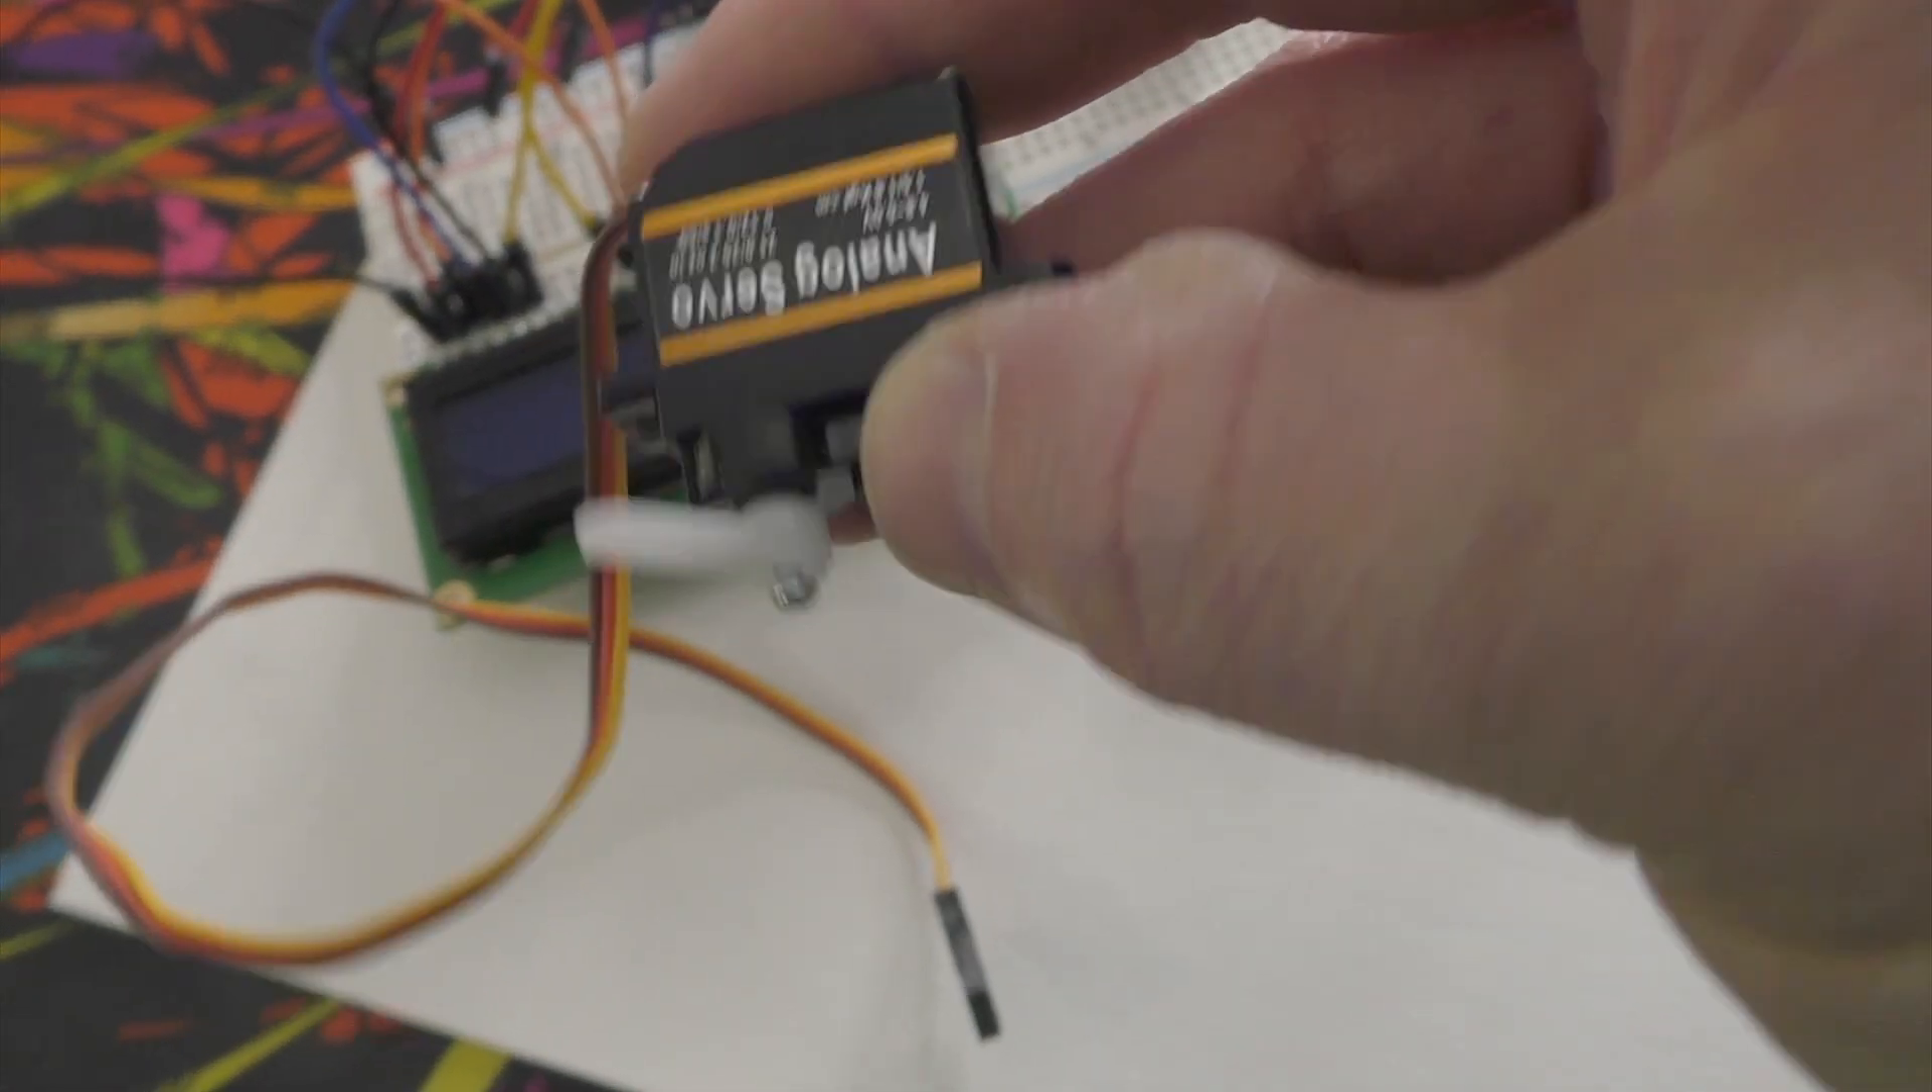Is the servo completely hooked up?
No.